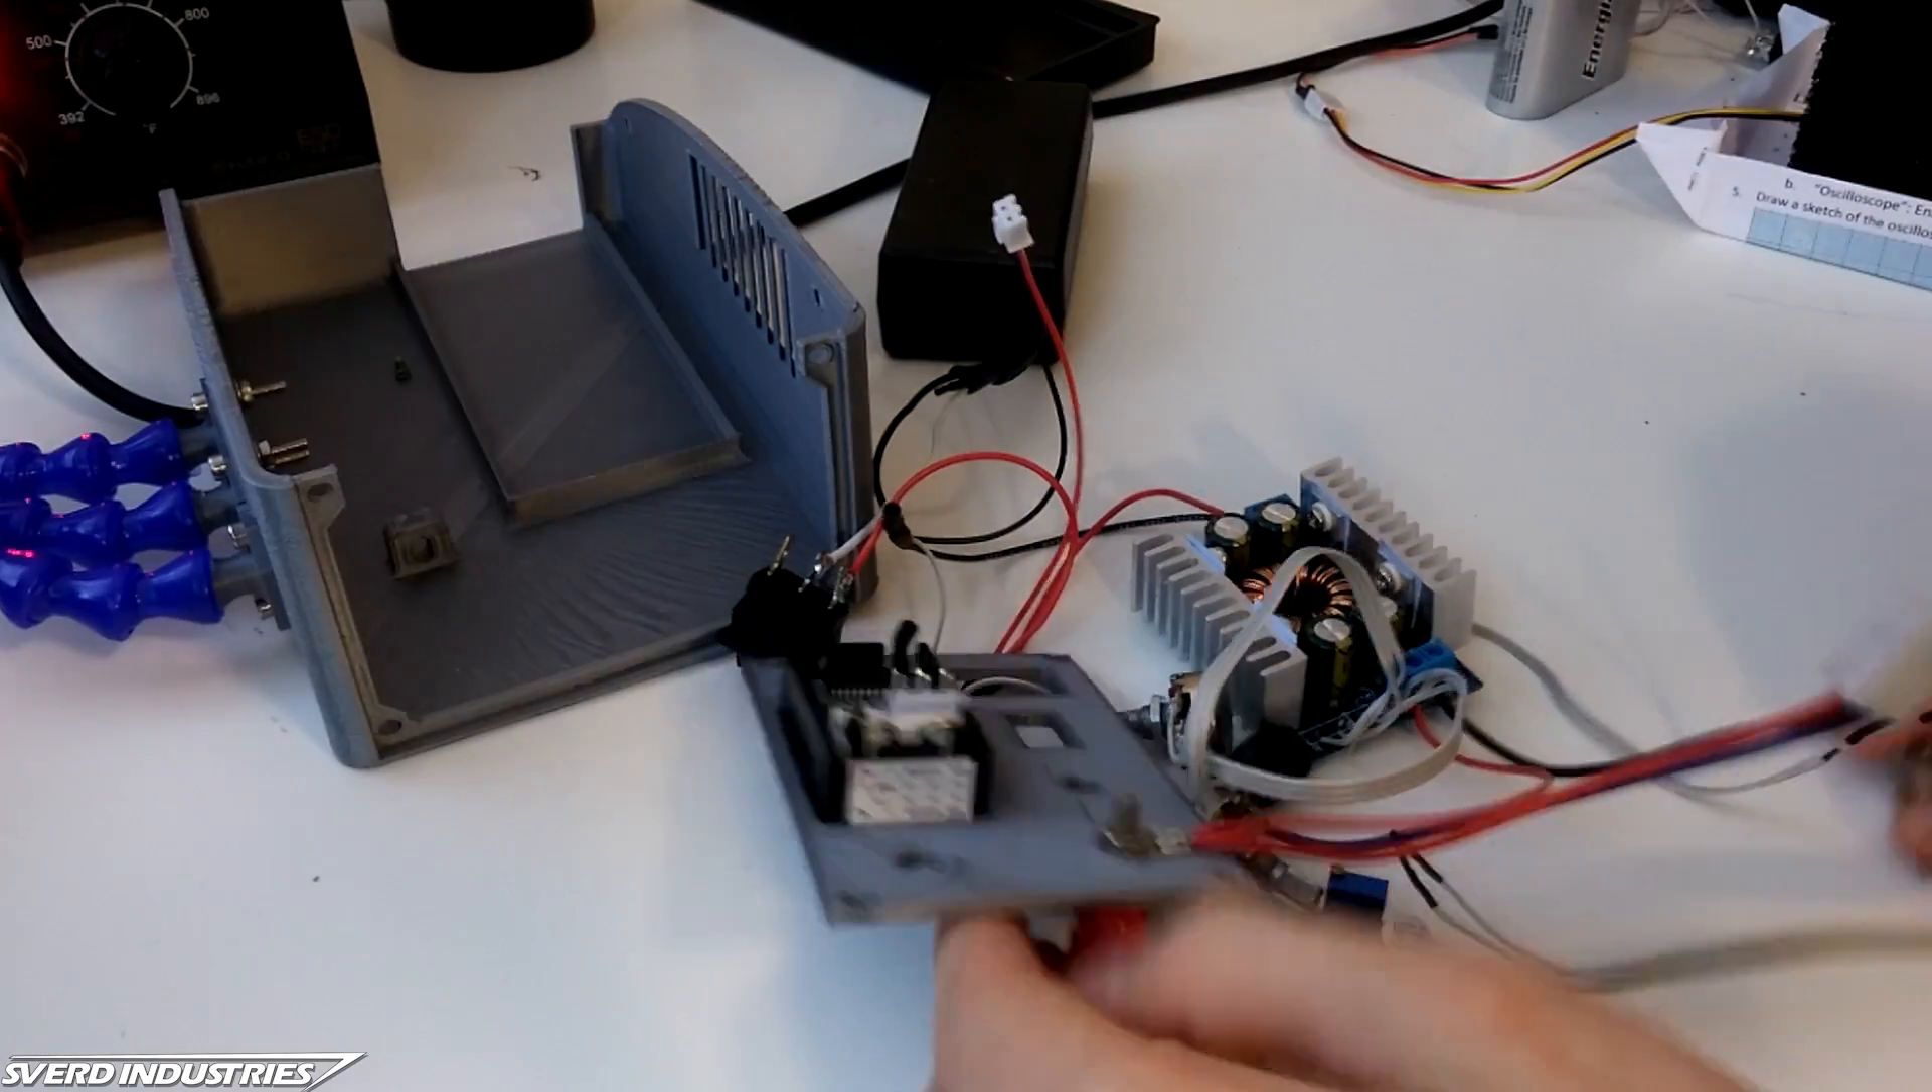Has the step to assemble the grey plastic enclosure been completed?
No.